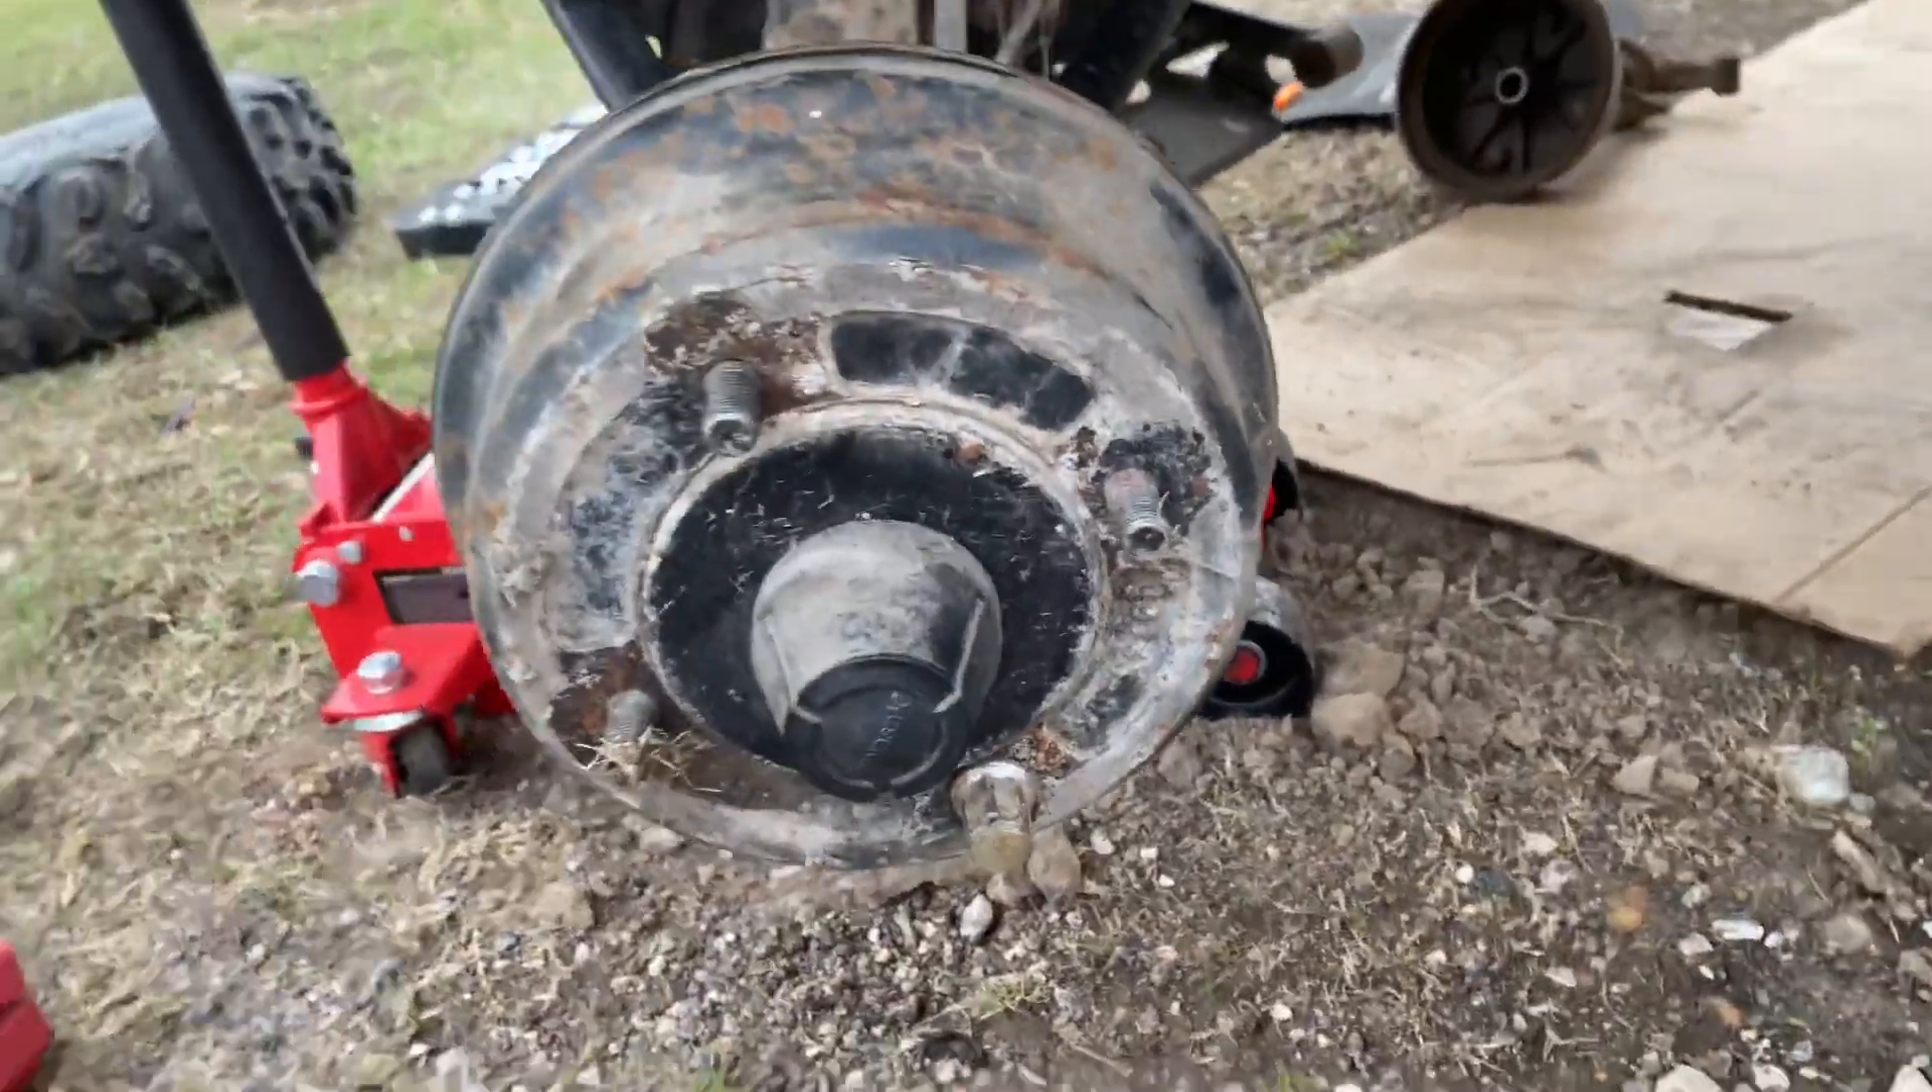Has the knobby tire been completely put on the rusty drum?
No.